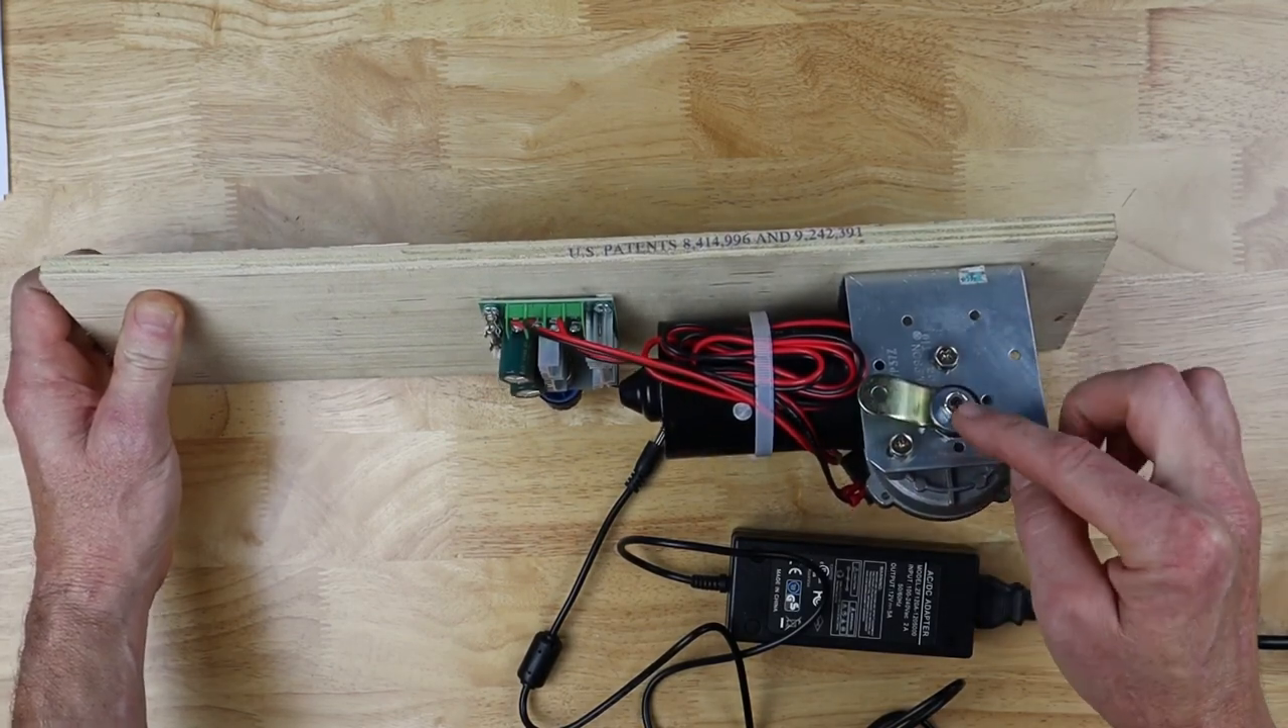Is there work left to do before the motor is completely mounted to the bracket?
No.